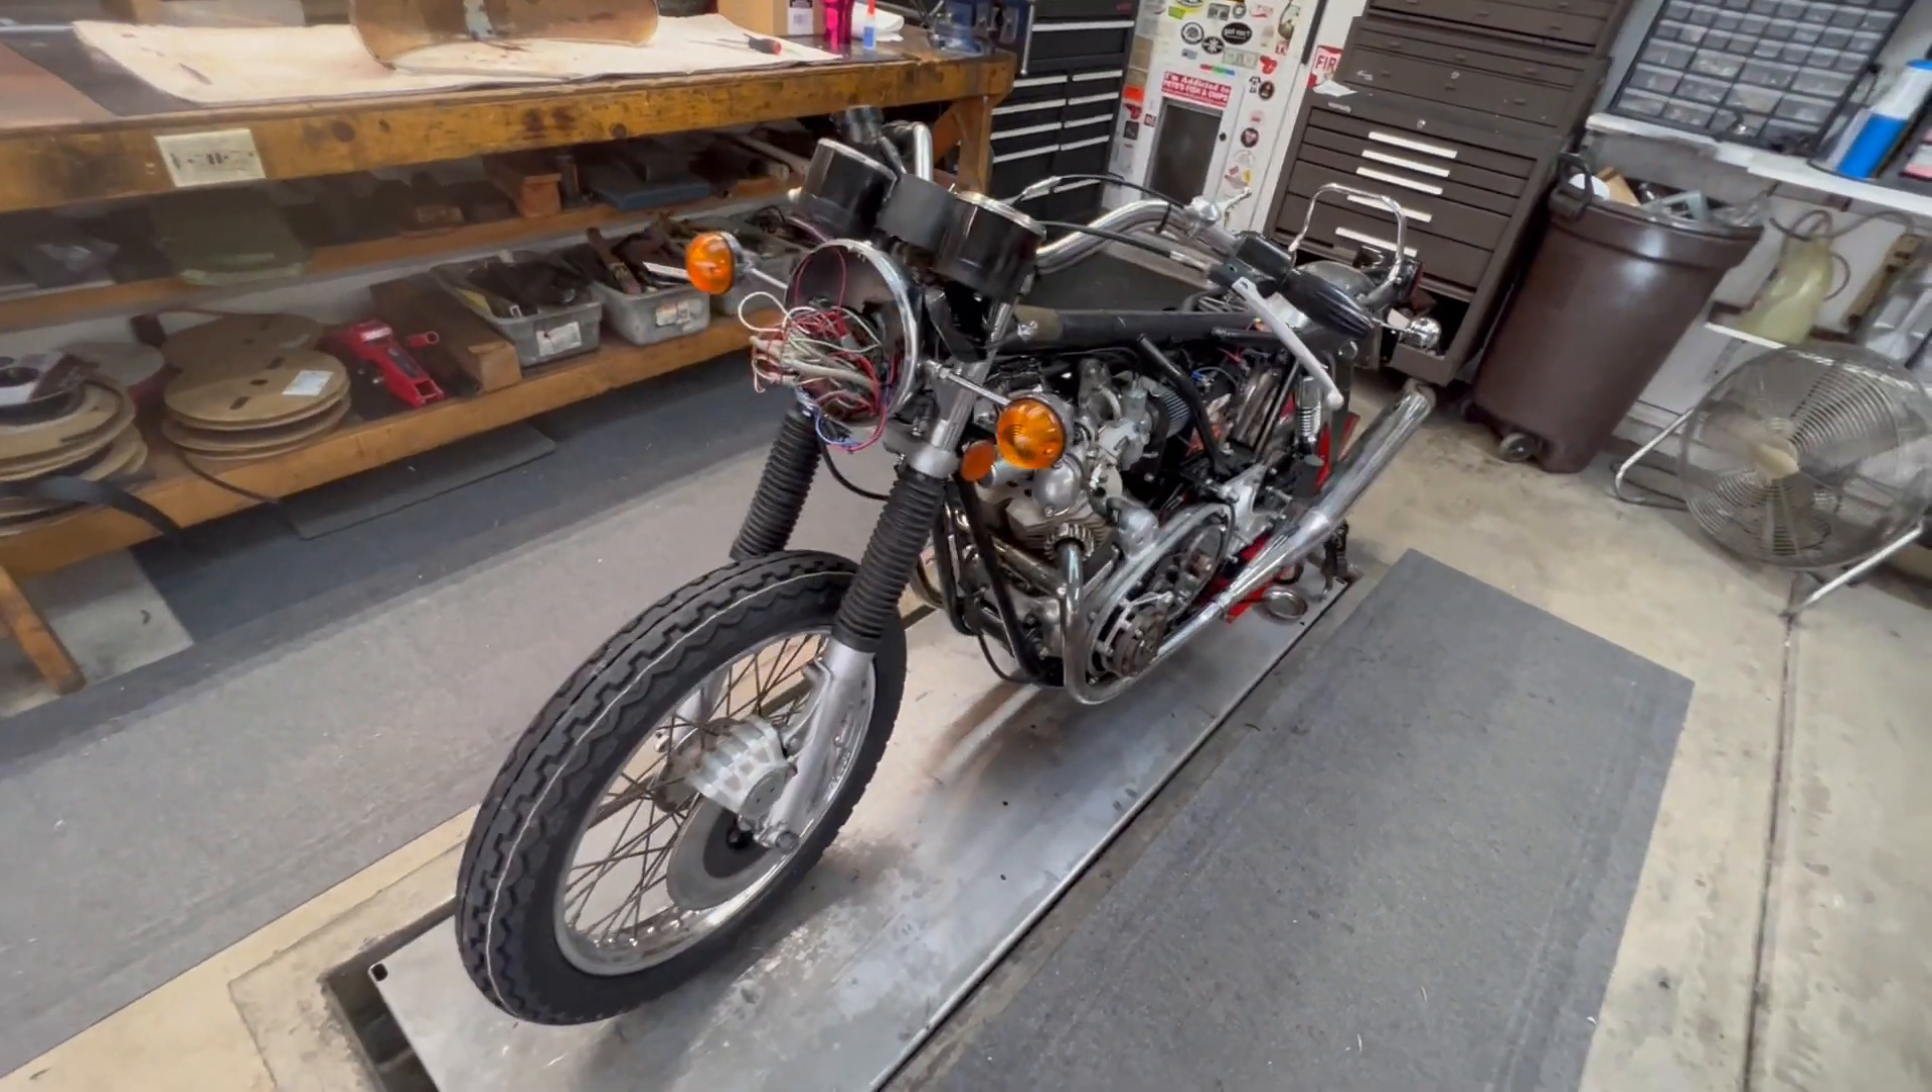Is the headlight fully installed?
No.